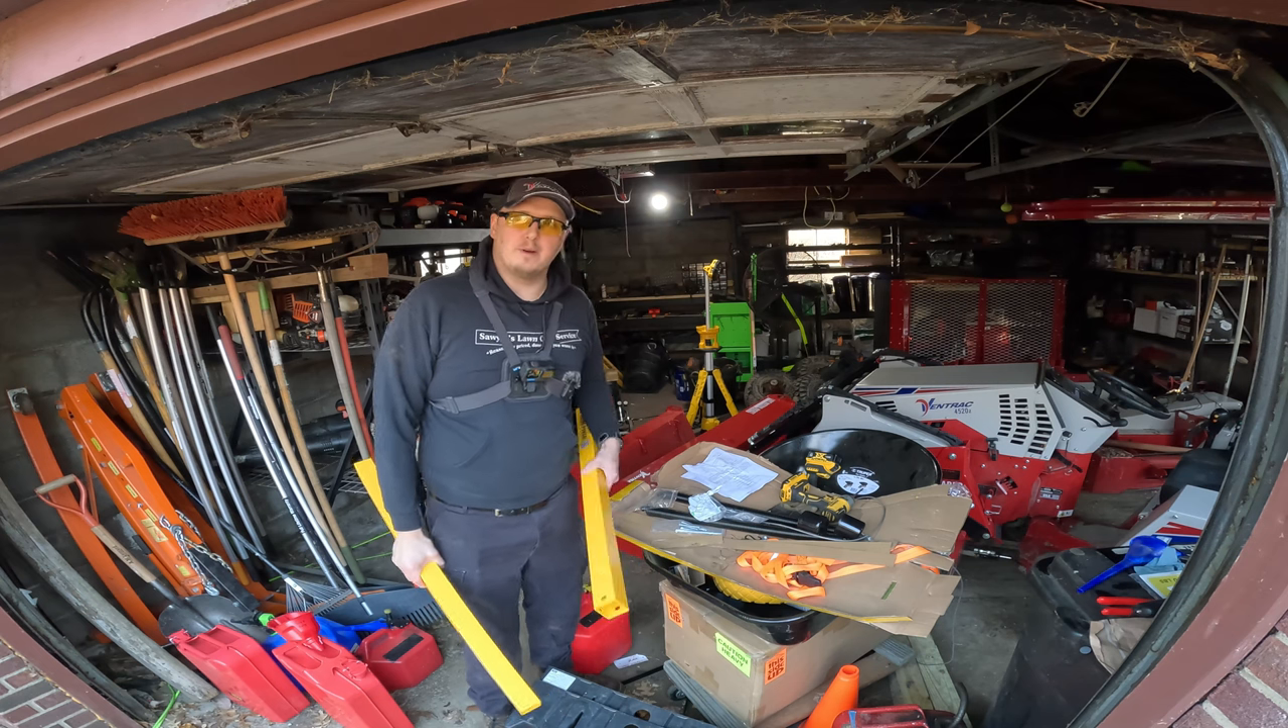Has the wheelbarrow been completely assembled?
No.